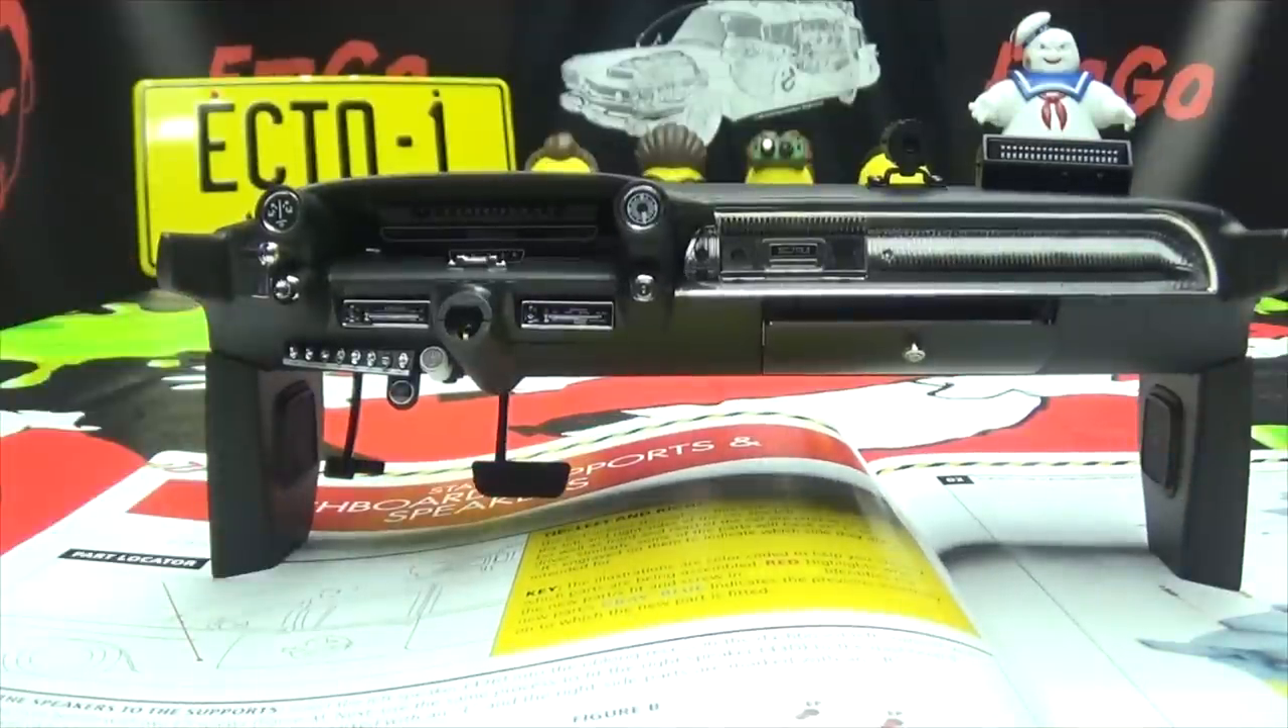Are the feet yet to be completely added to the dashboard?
No.